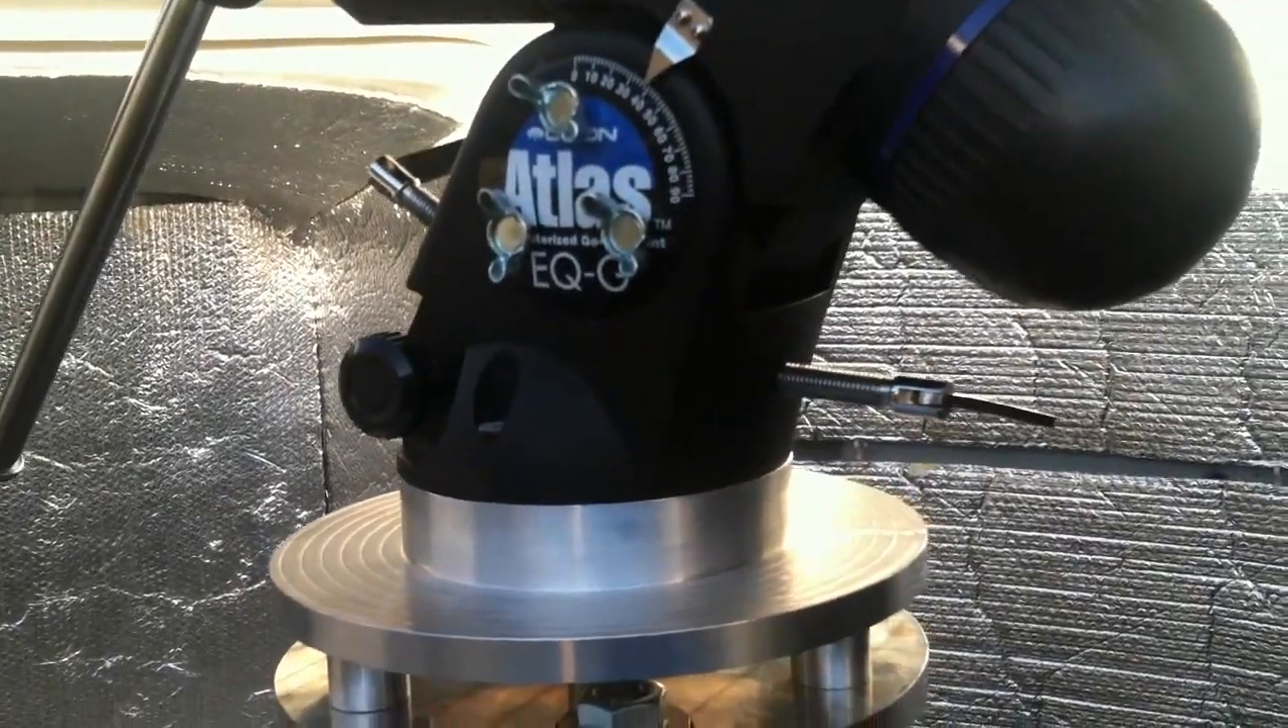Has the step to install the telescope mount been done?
Yes.